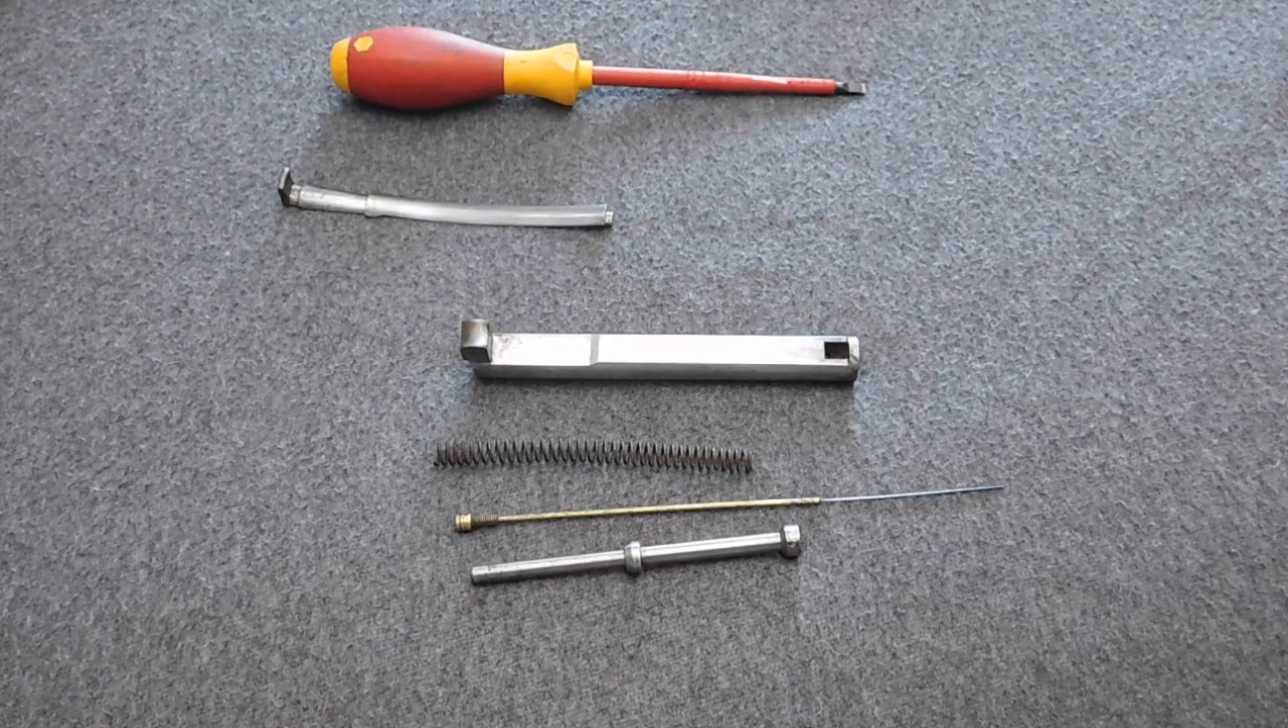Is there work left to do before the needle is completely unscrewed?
No.